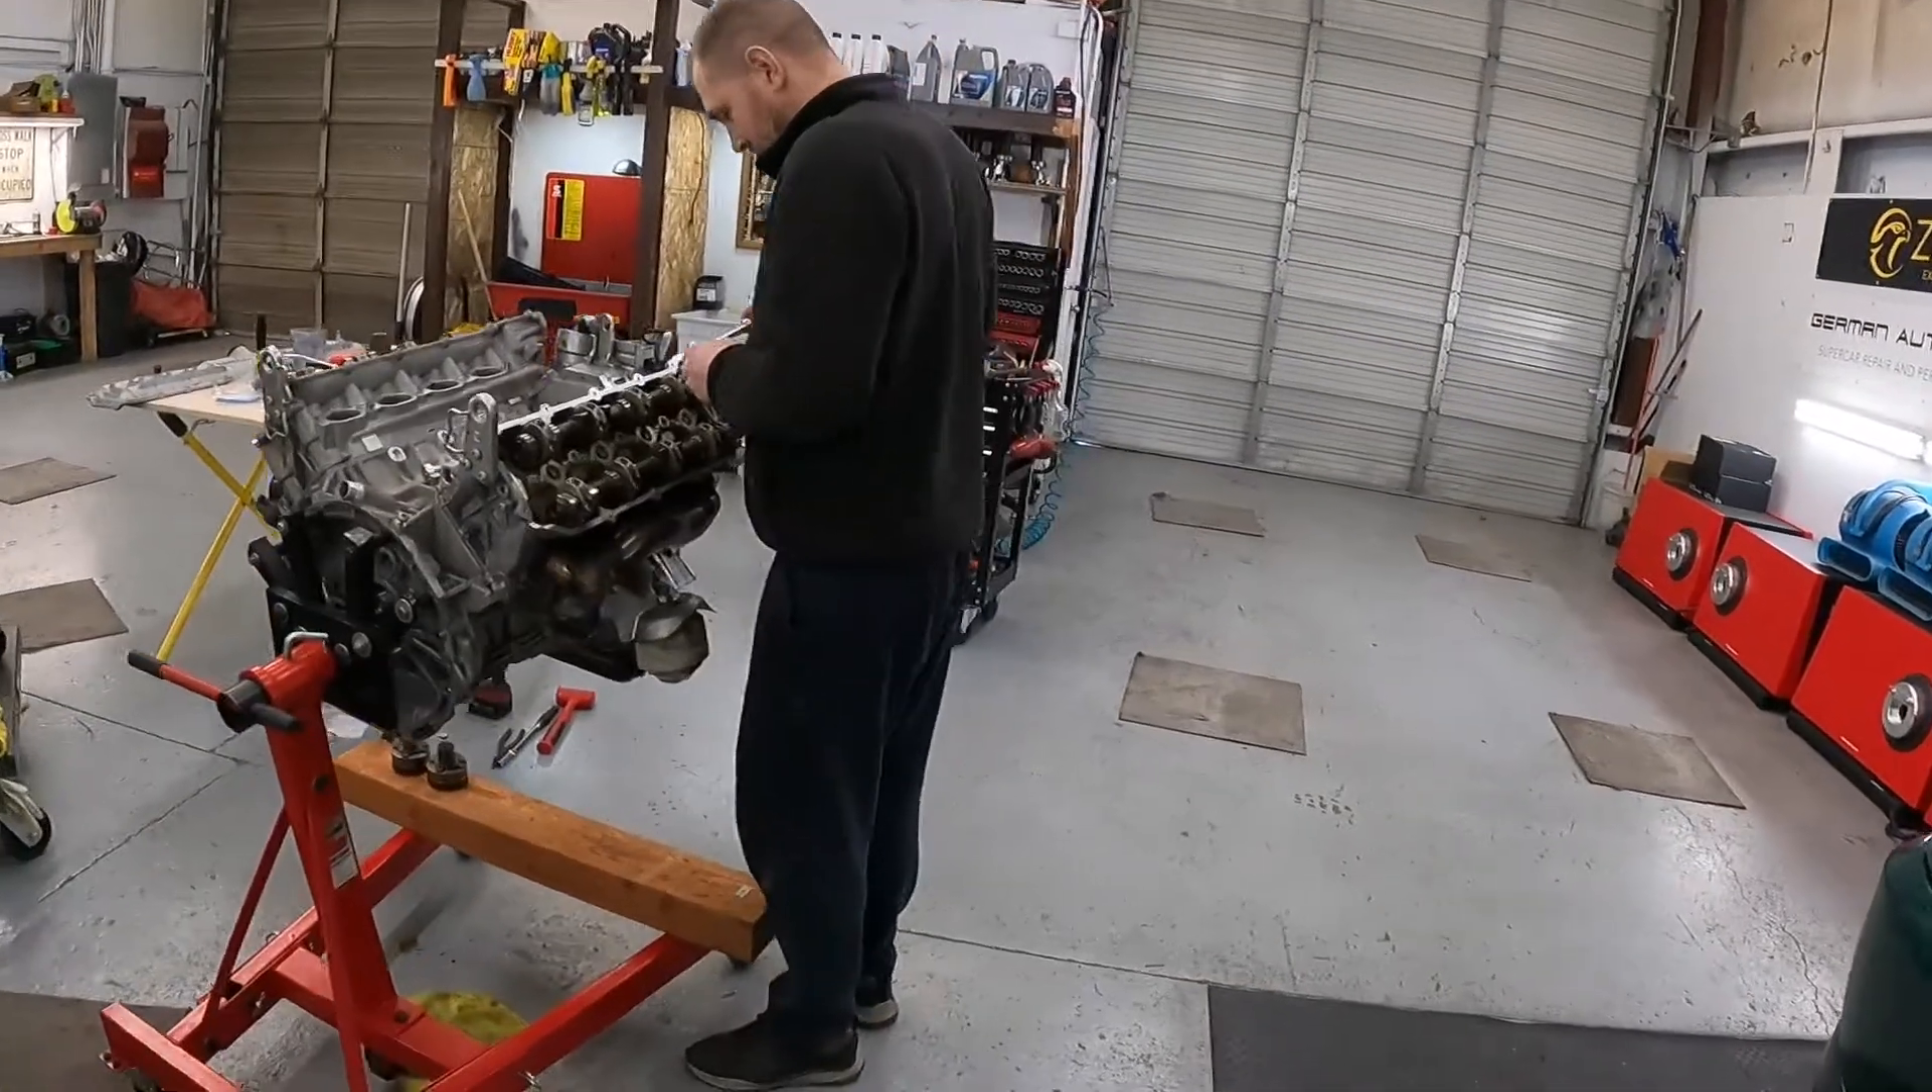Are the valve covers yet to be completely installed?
Yes.